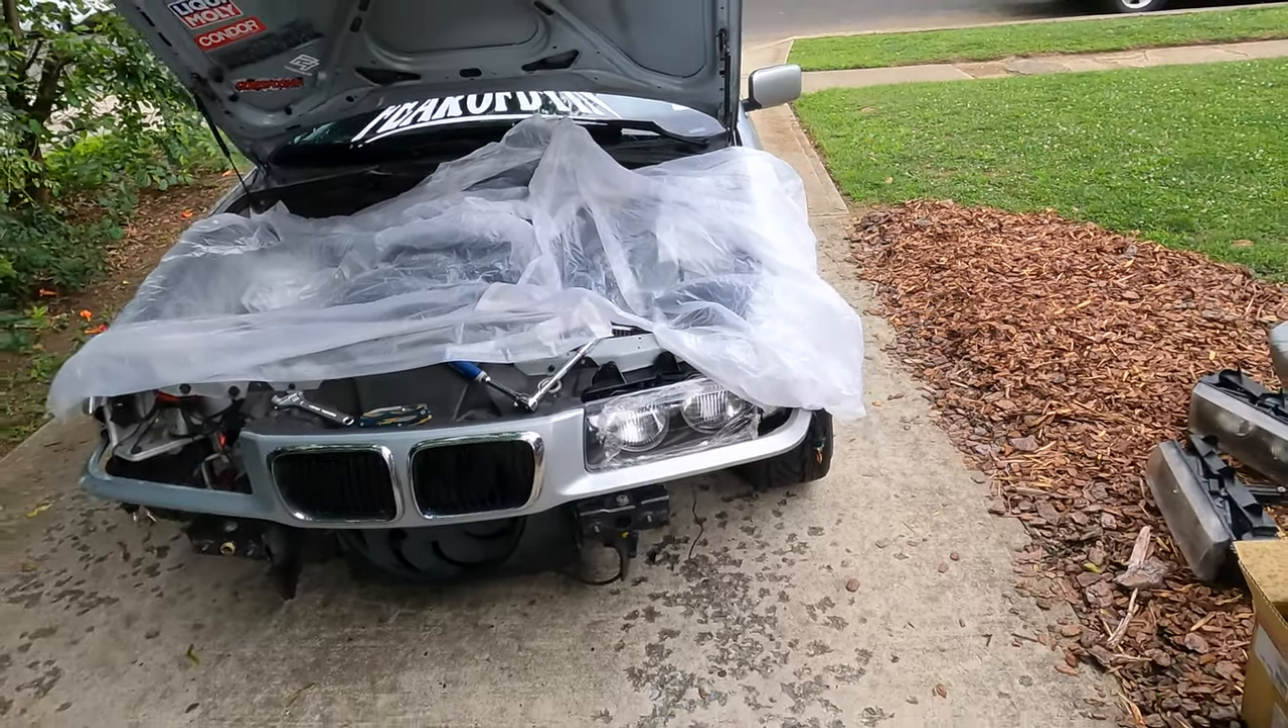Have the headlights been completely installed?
No.